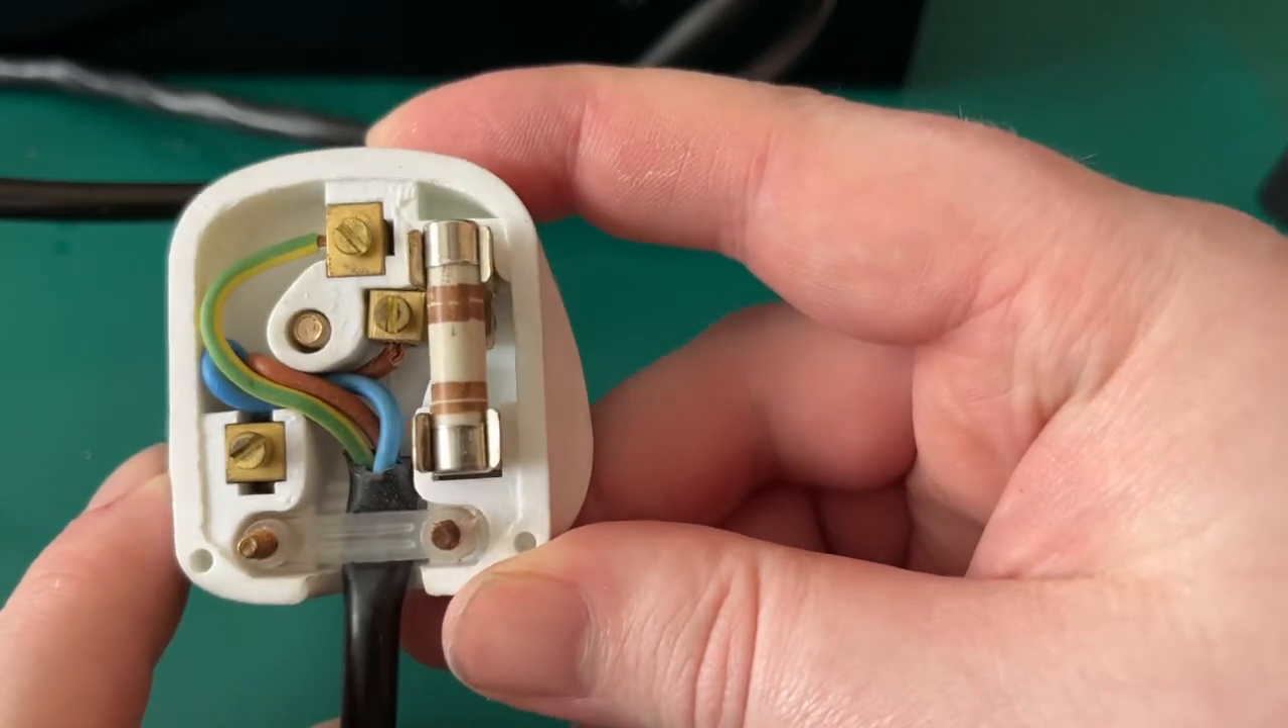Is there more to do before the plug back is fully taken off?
No.